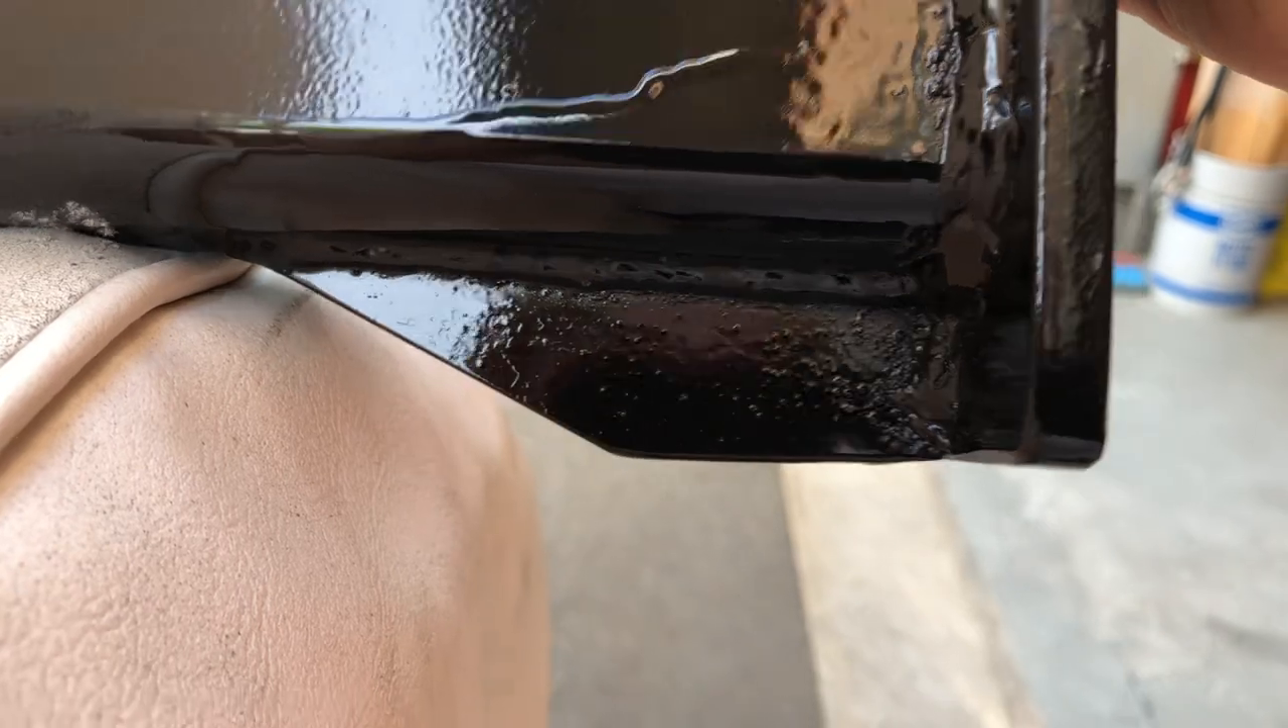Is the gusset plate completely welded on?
Yes.